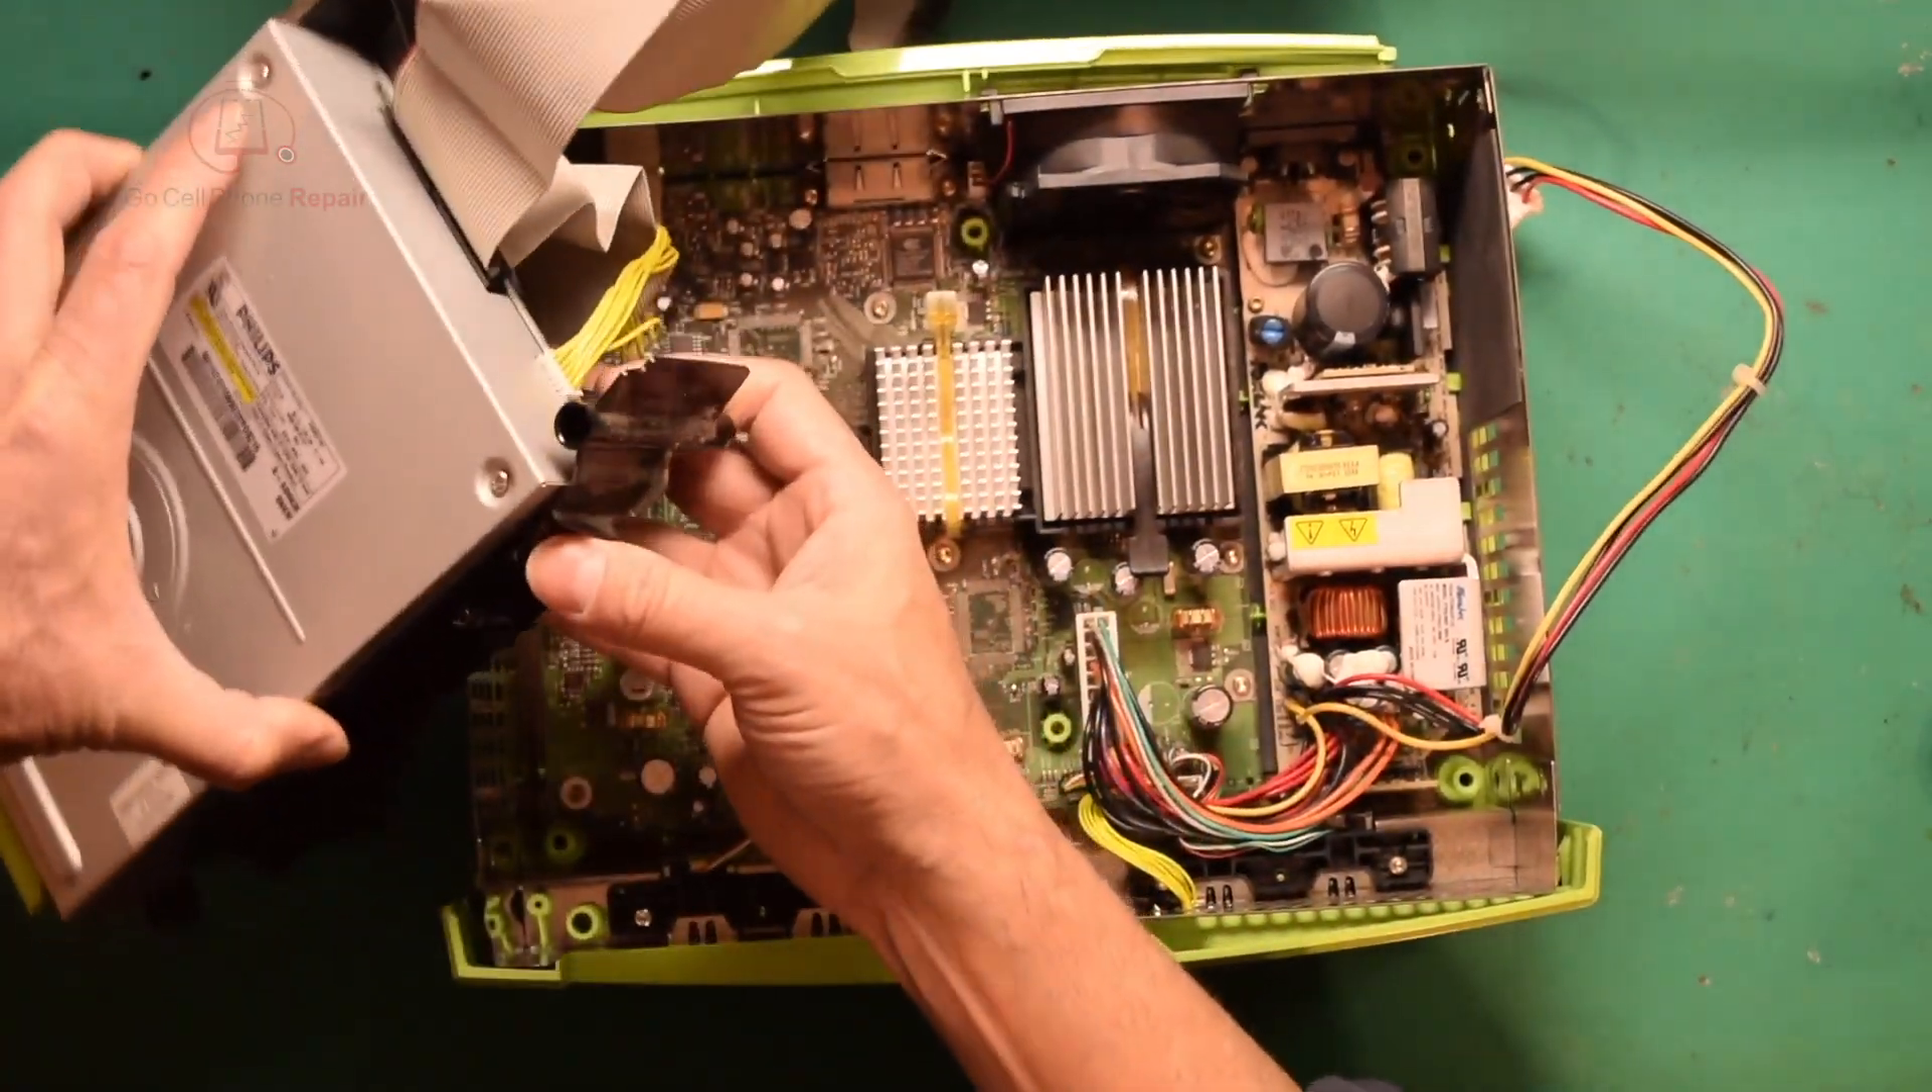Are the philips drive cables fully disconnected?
No.